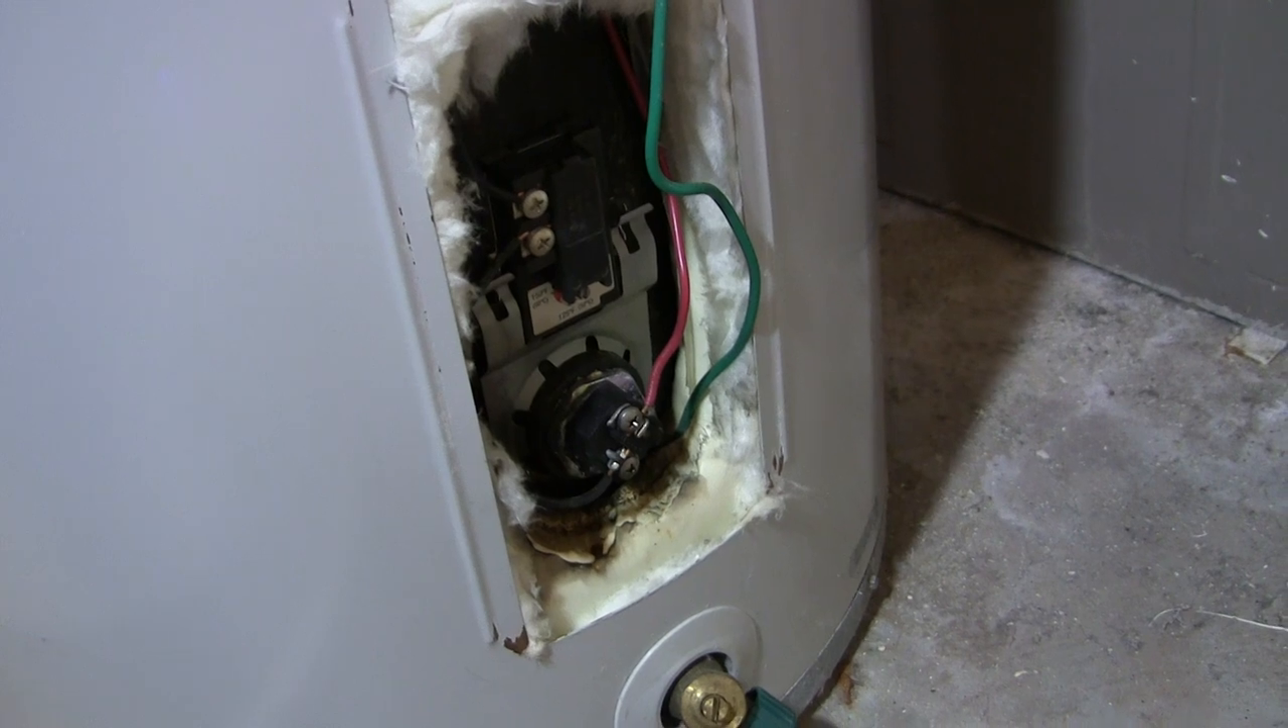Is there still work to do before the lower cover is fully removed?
No.